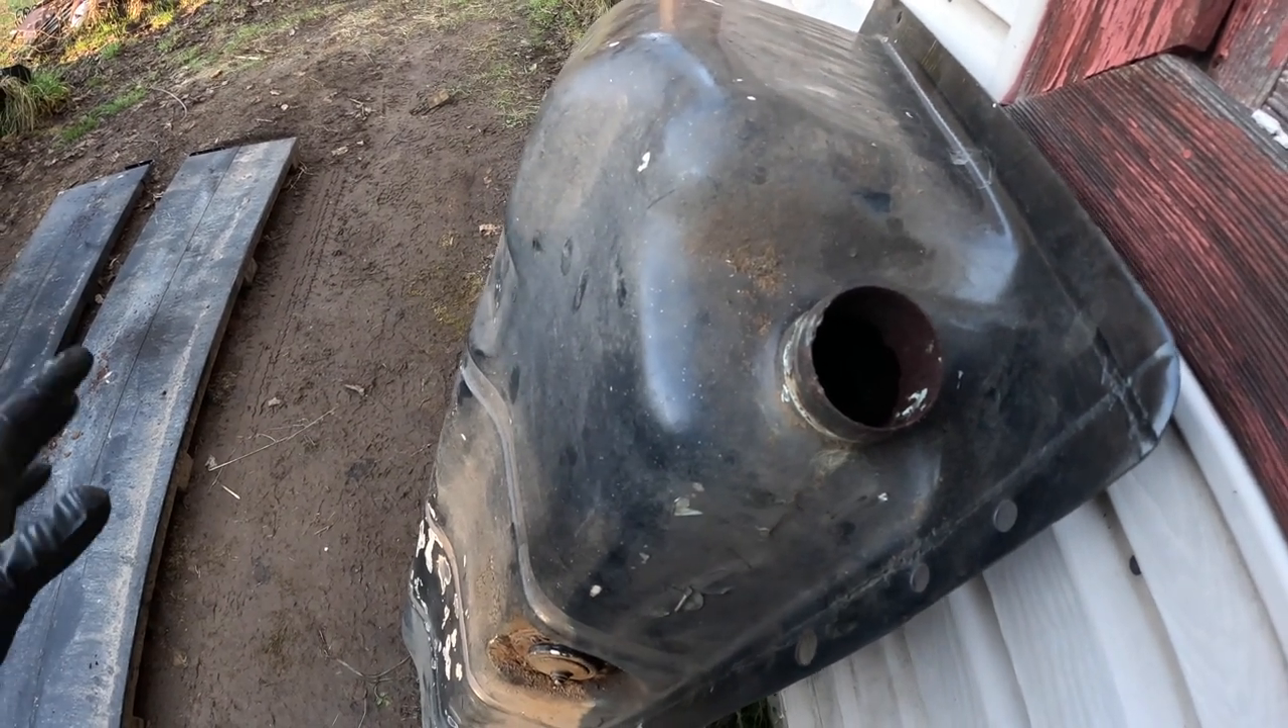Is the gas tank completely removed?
Yes.